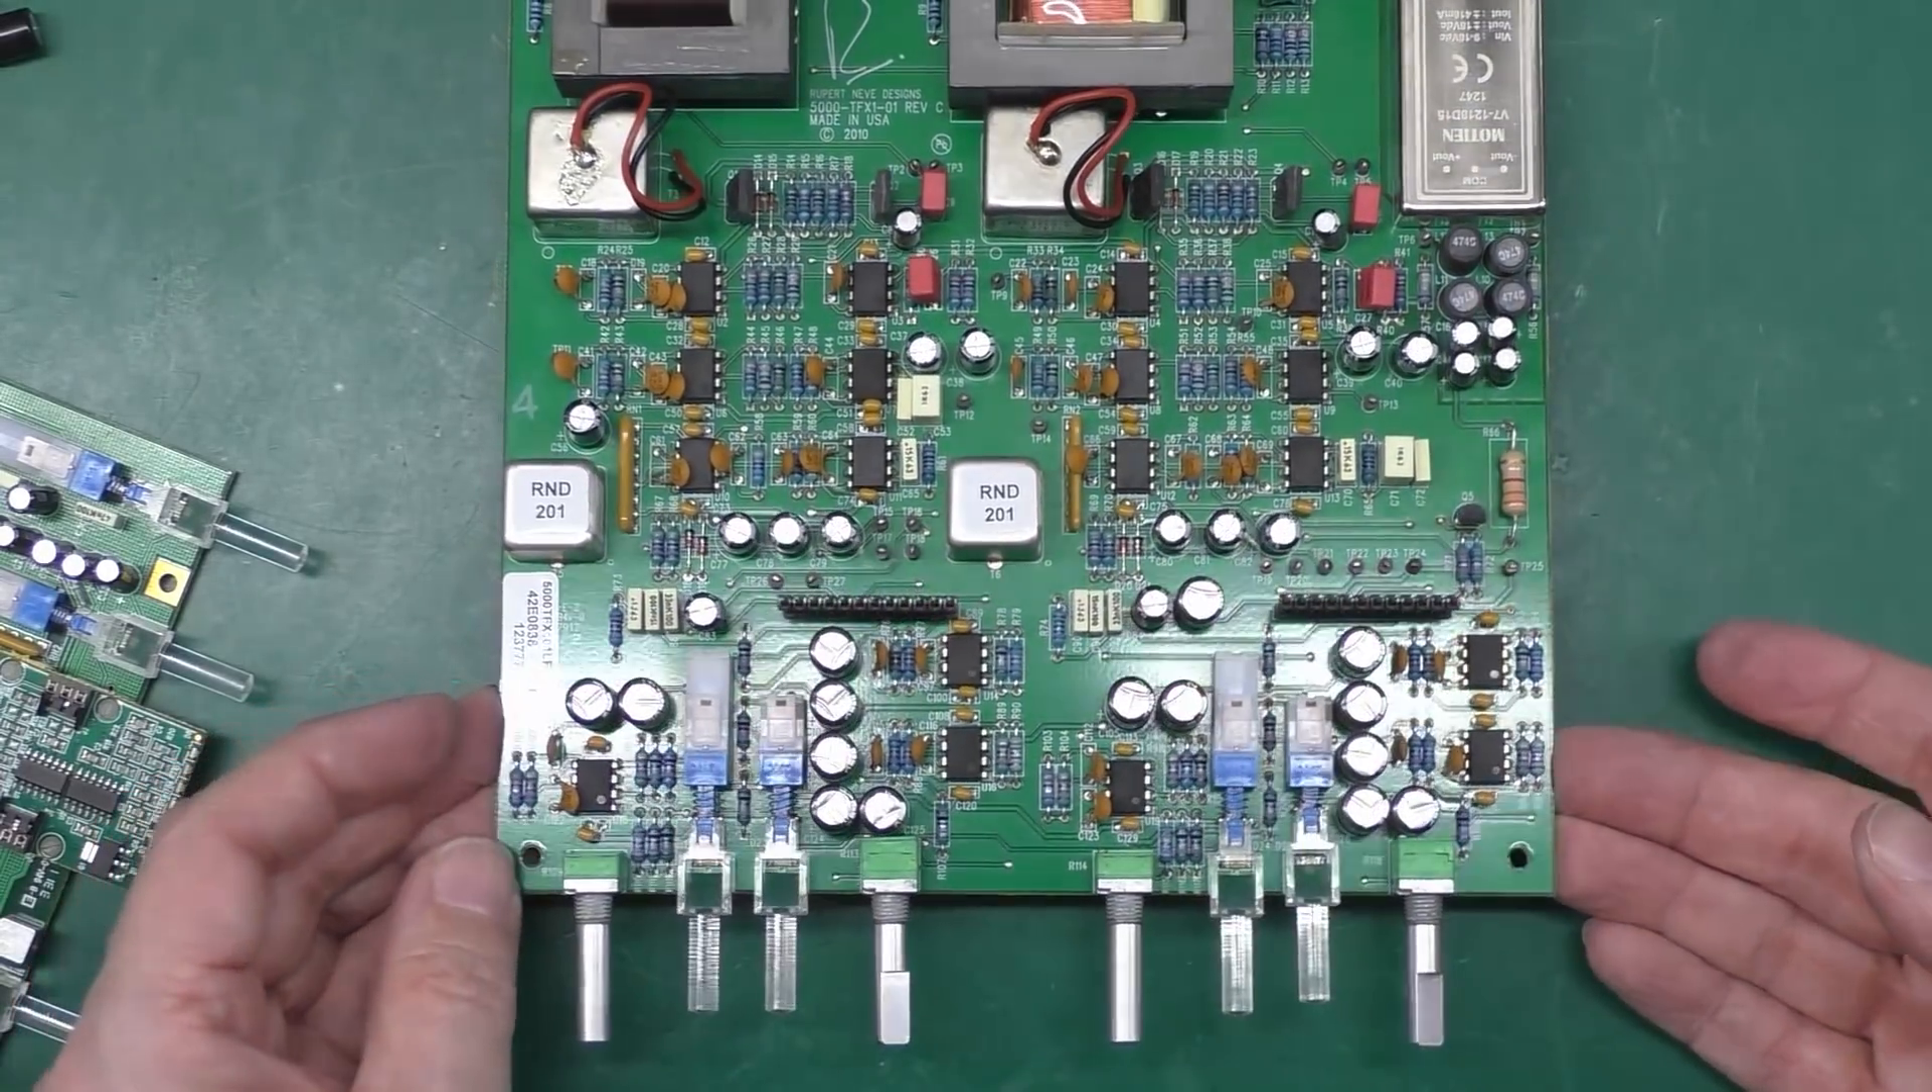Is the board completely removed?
Yes.